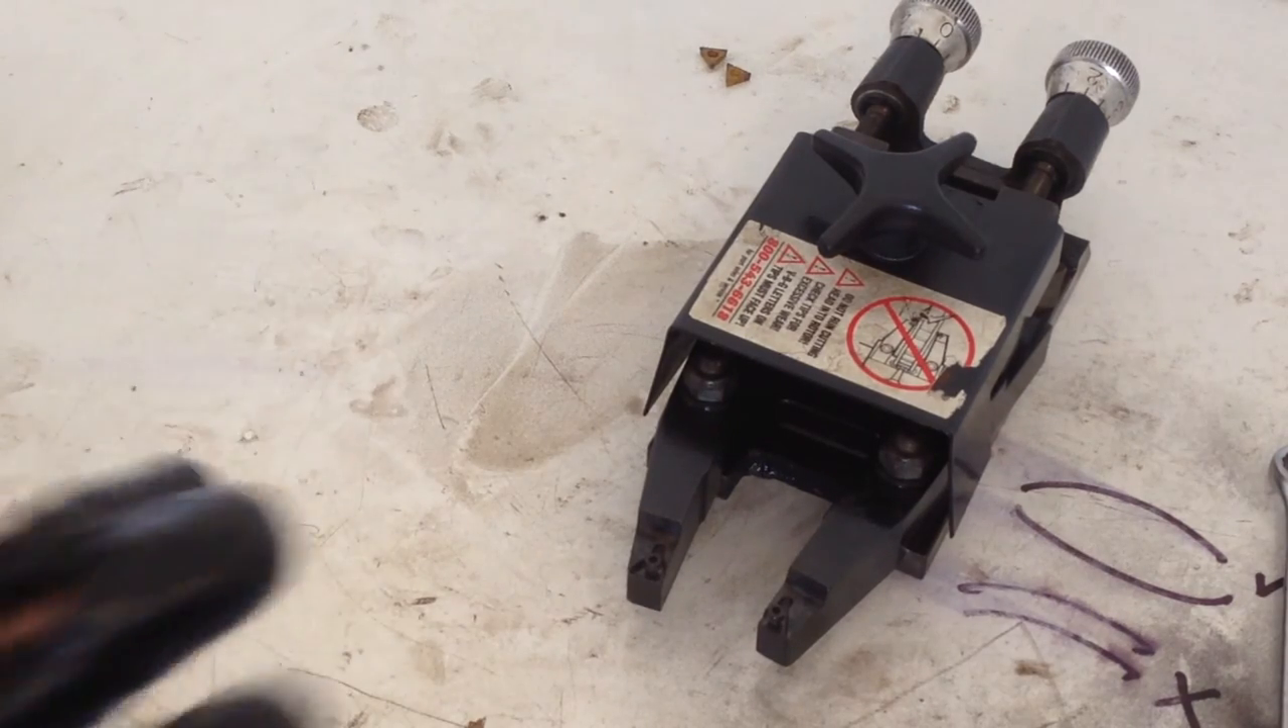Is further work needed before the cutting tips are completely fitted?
Yes.